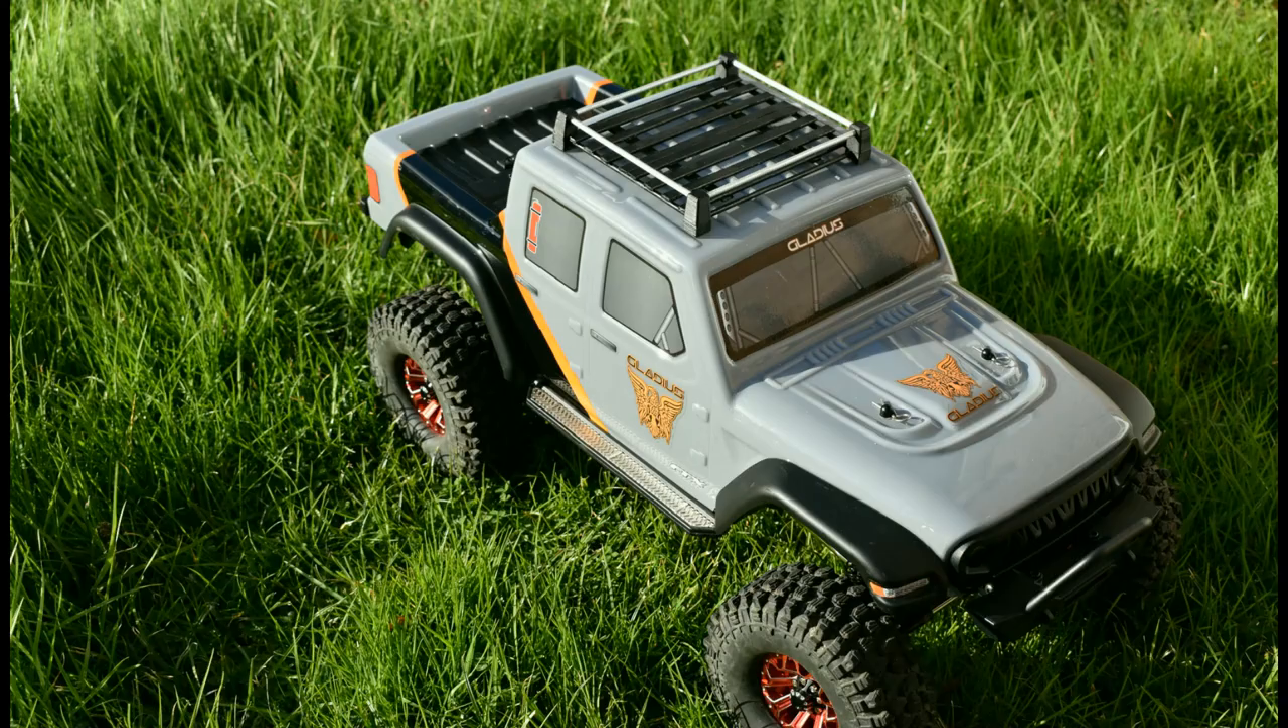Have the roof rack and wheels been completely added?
Yes.